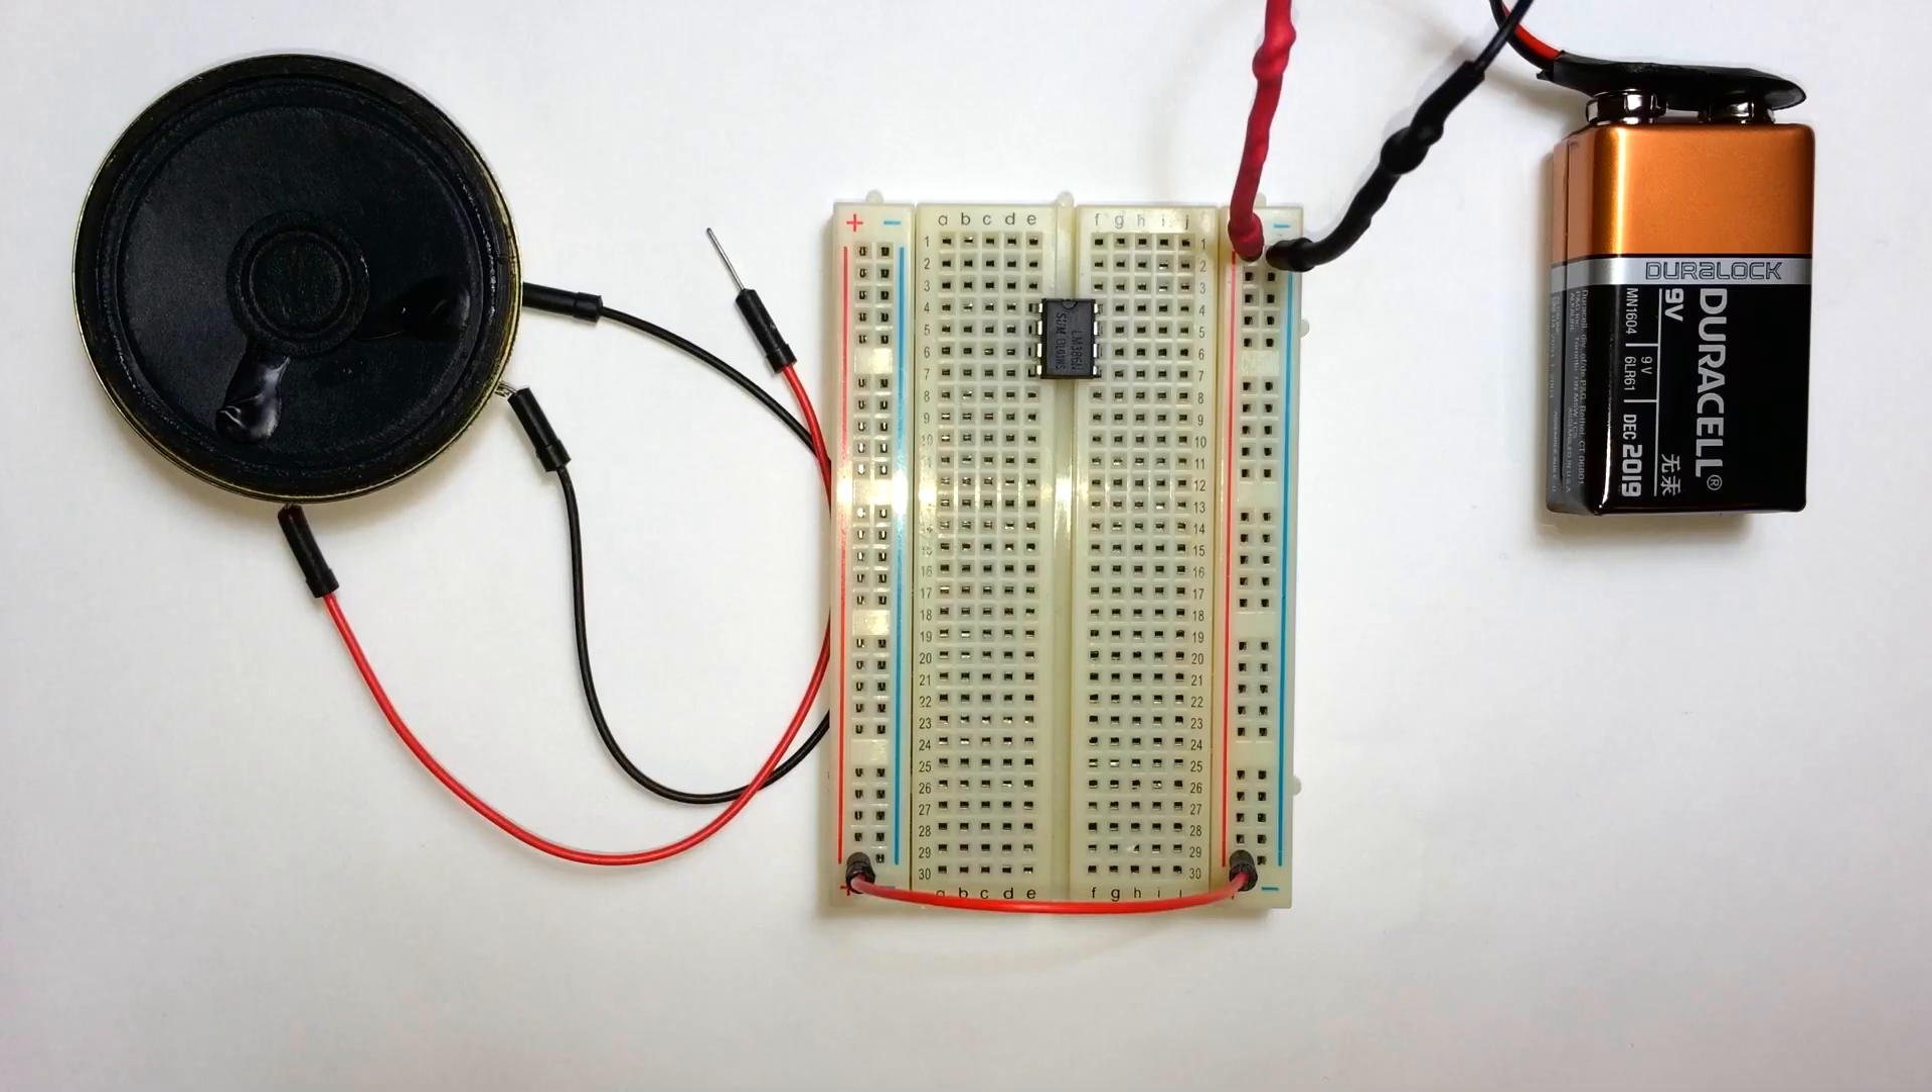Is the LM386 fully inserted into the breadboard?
Yes.